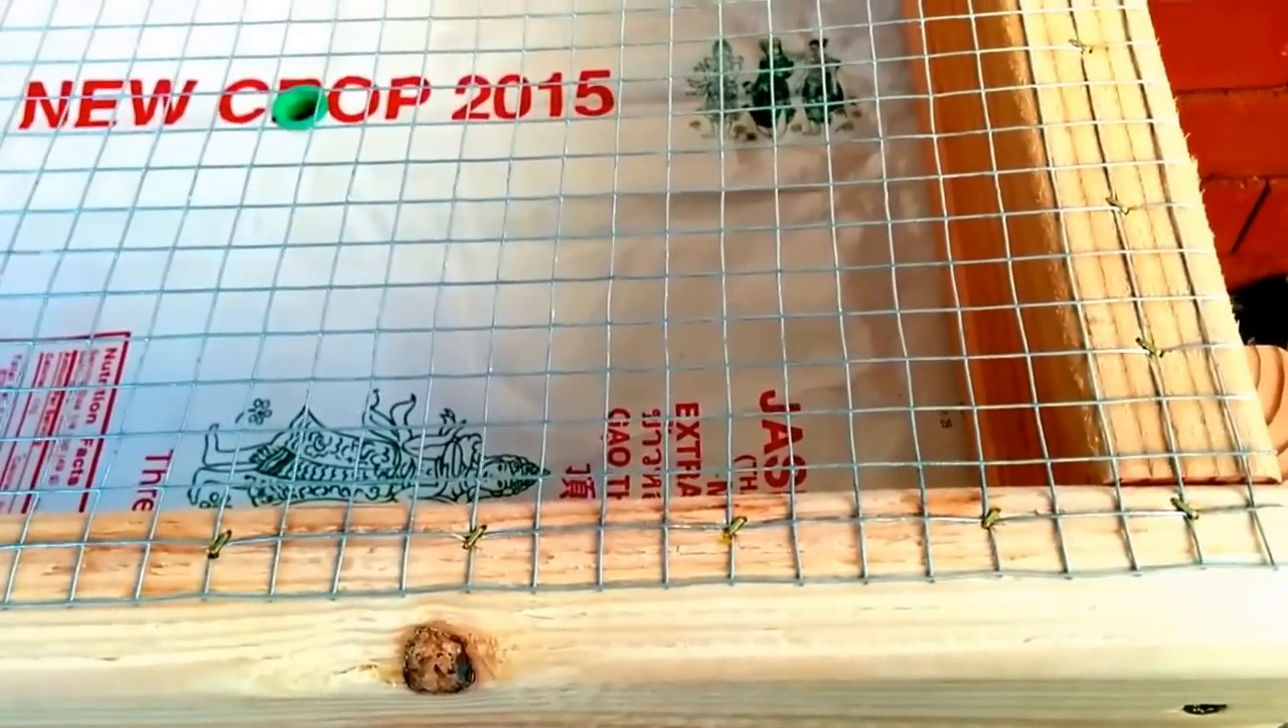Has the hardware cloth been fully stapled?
Yes.